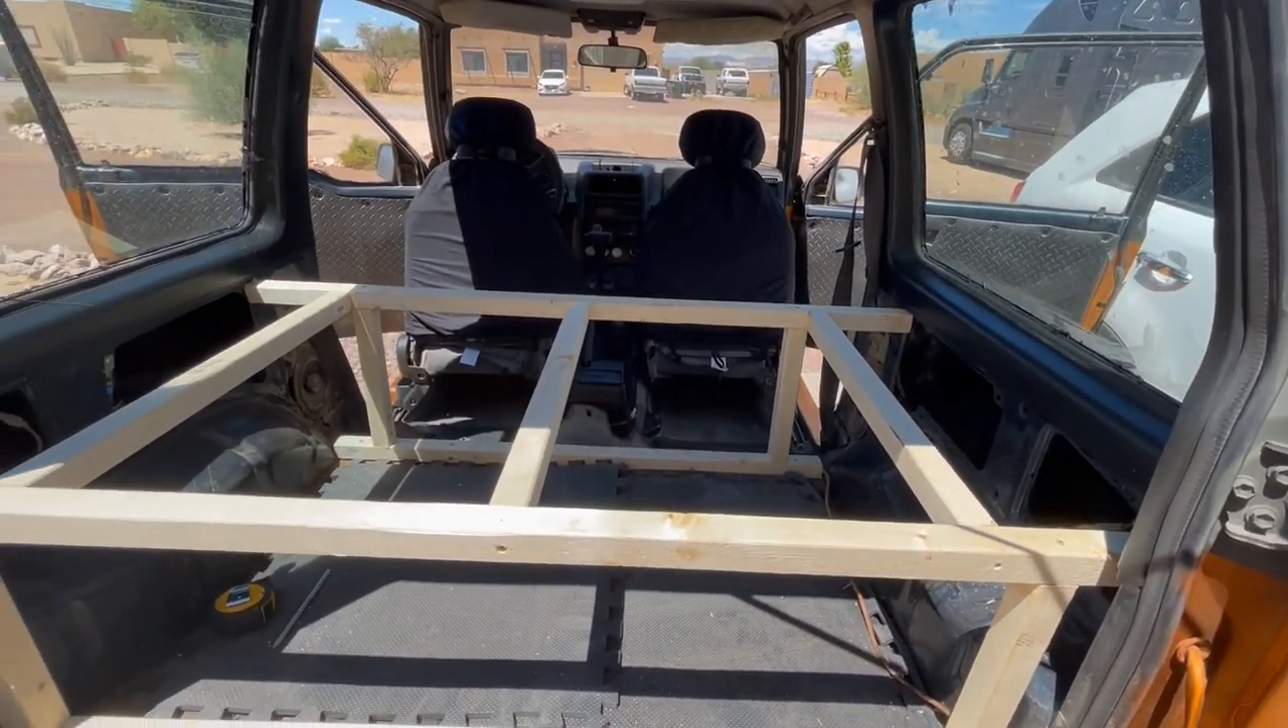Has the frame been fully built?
Yes.